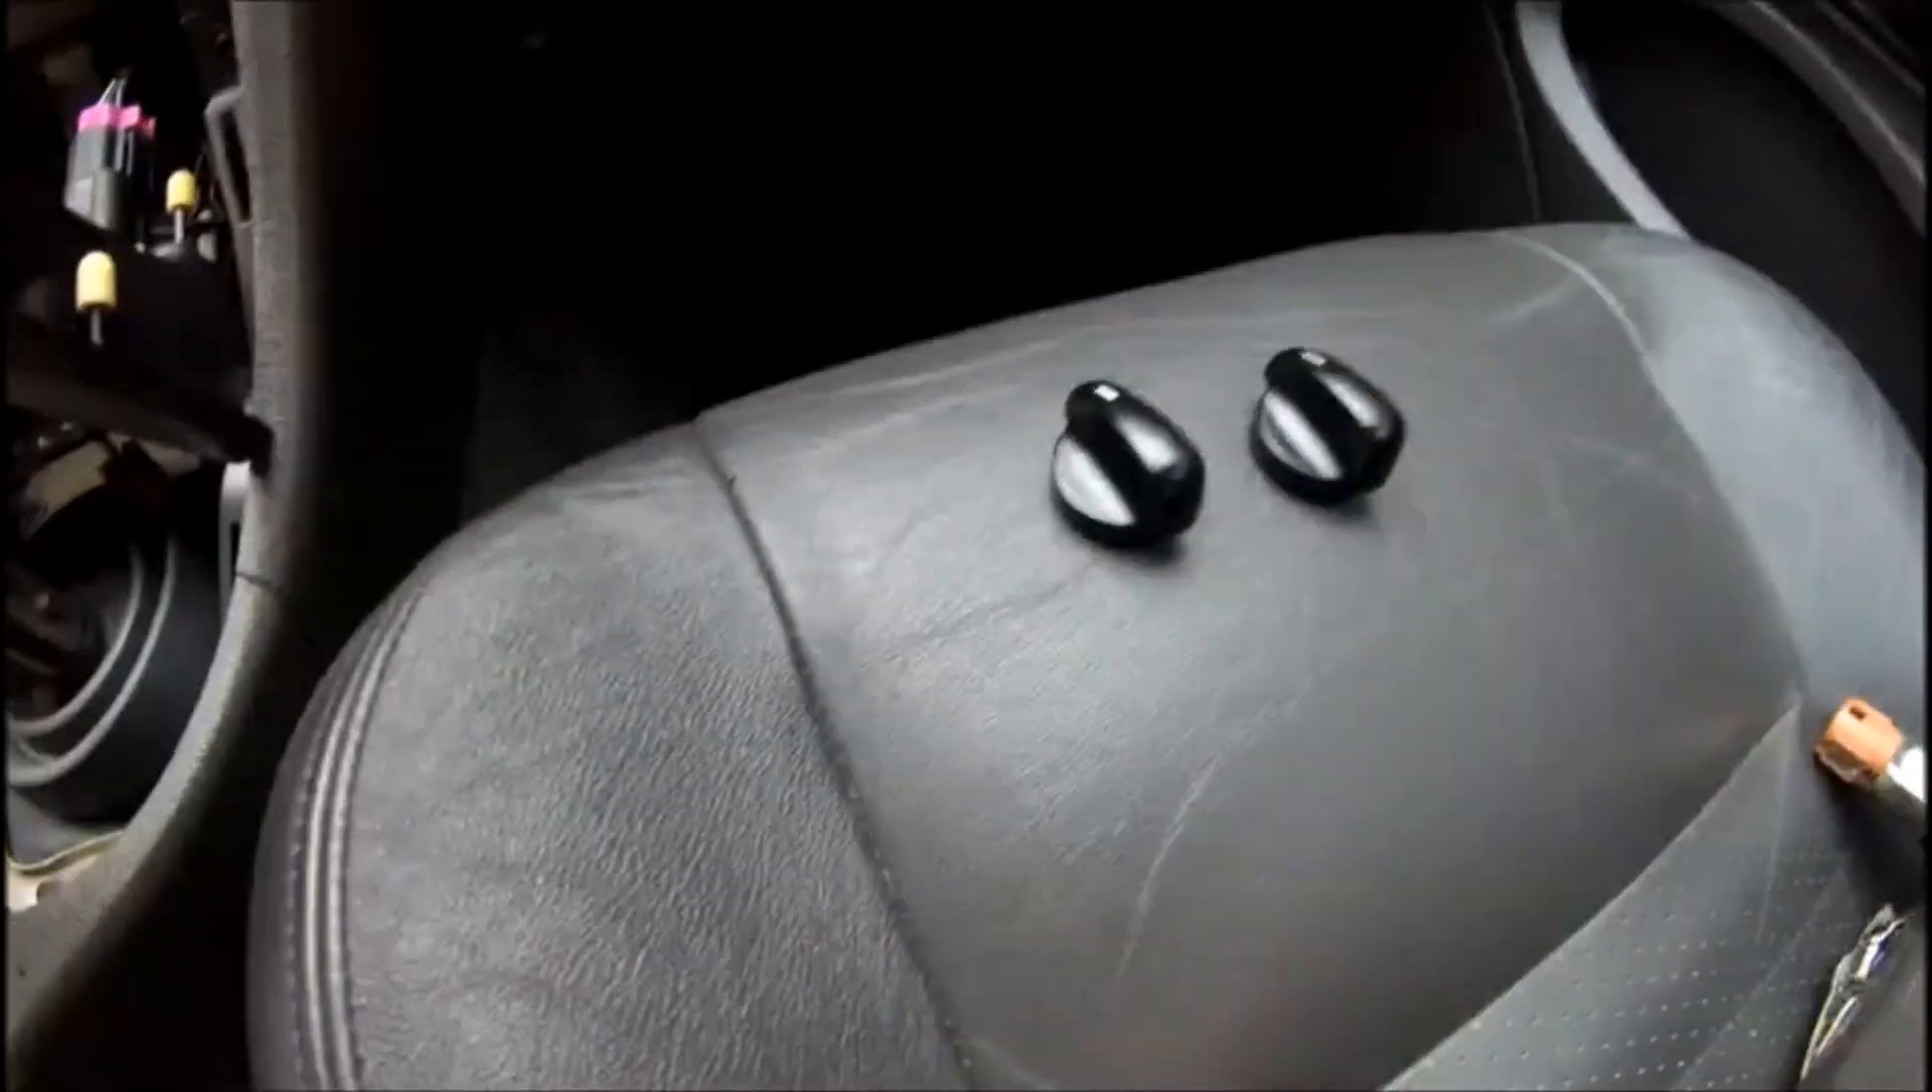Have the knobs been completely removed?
Yes.